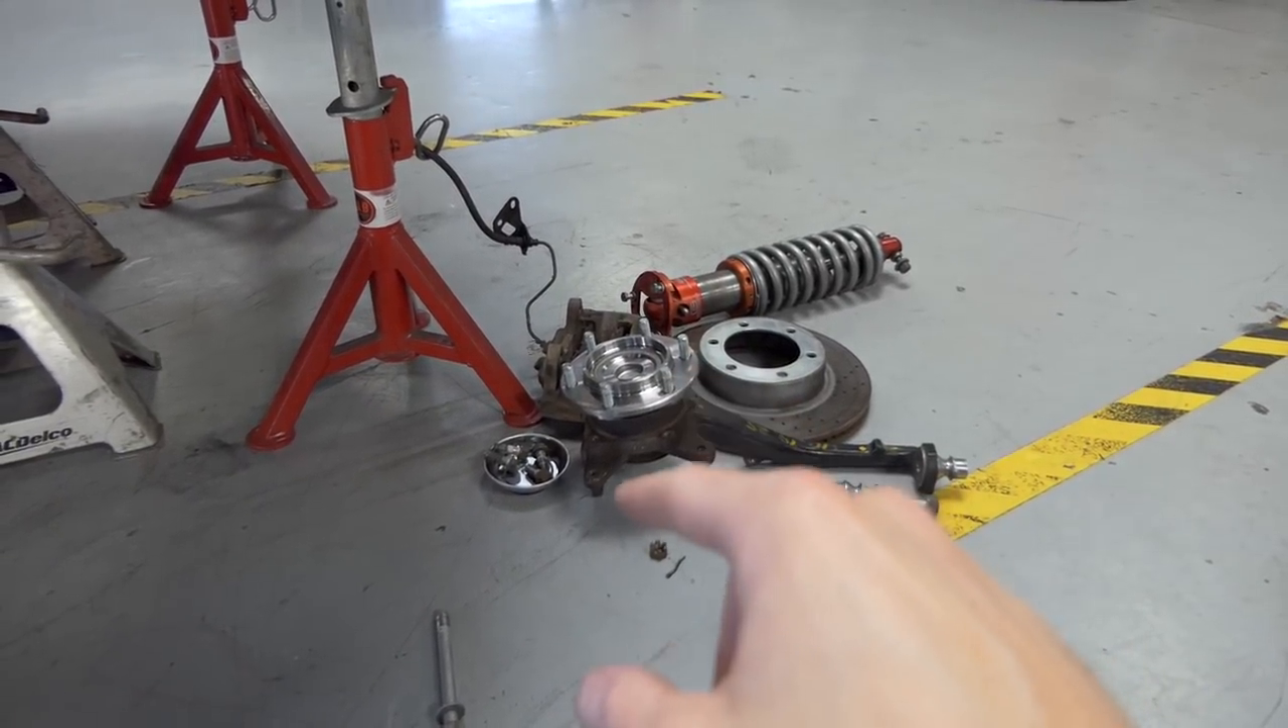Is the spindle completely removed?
Yes.